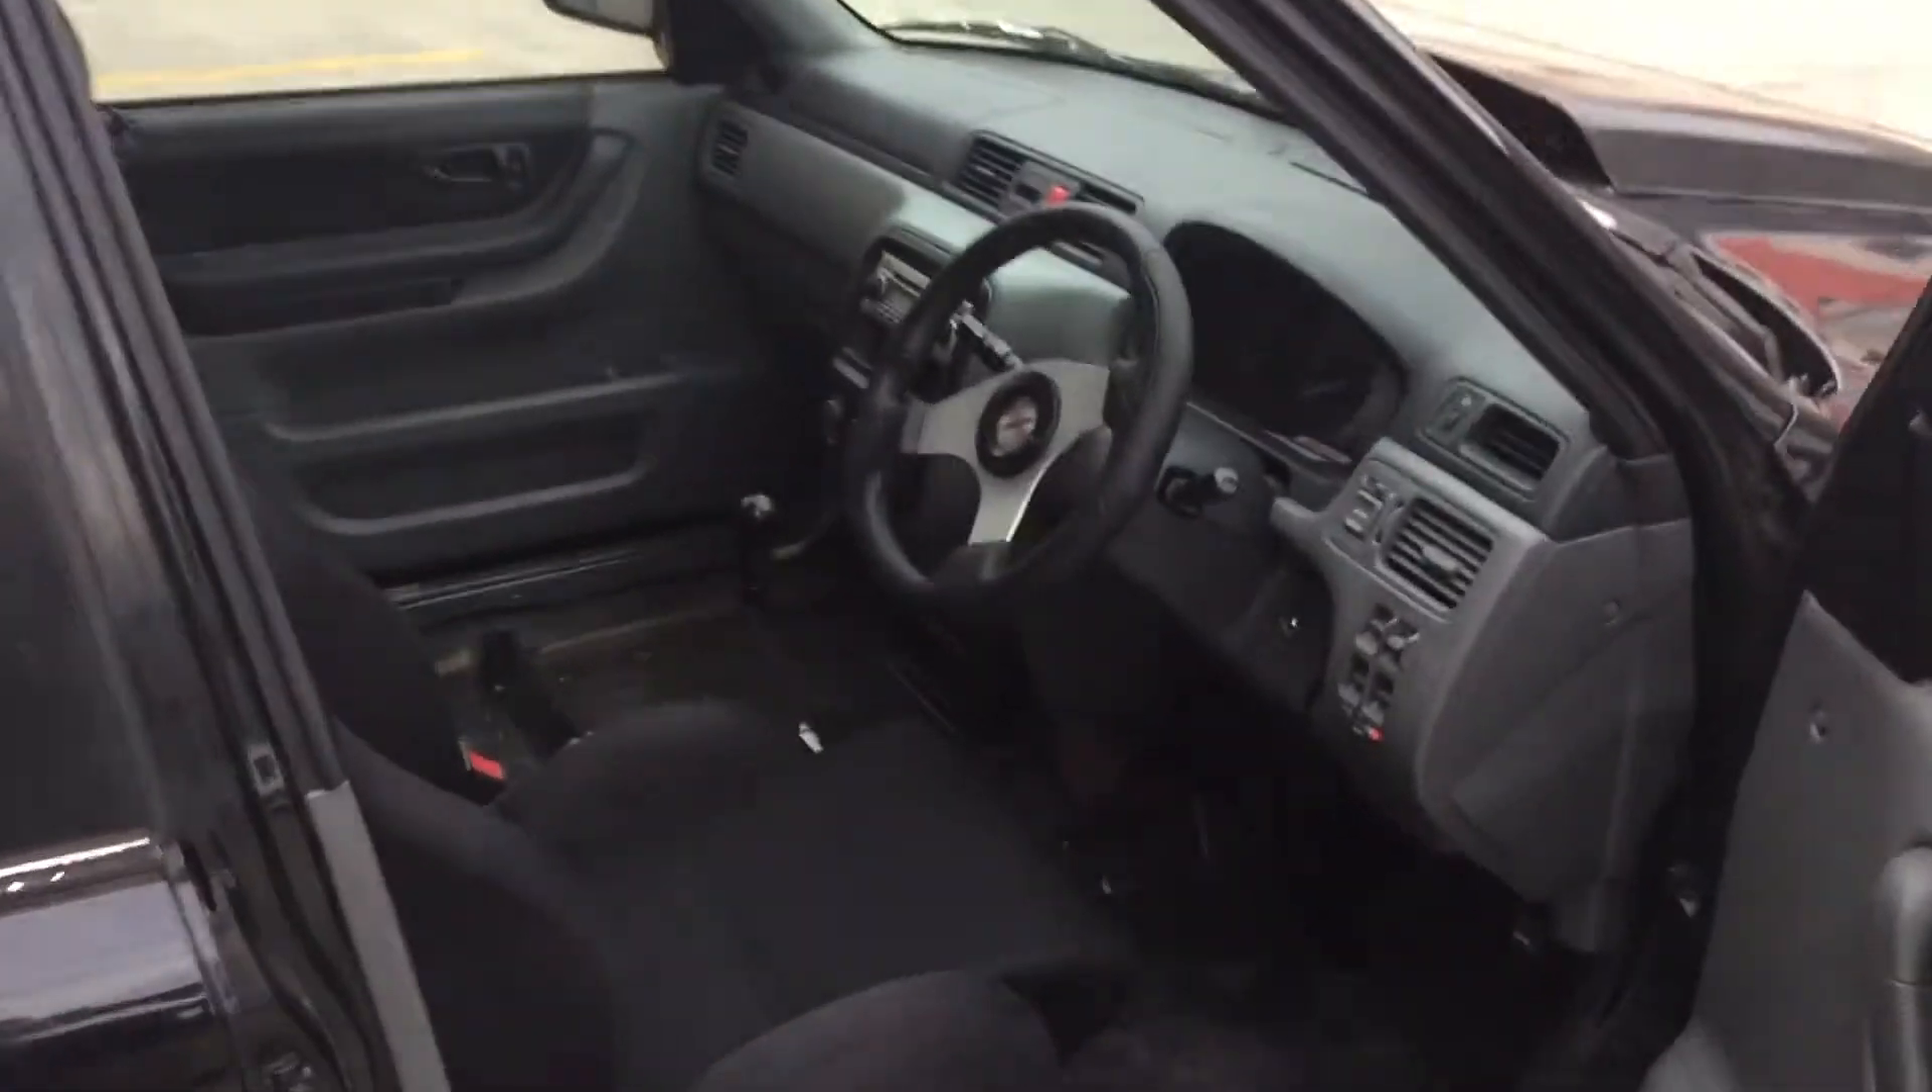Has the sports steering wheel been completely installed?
Yes.